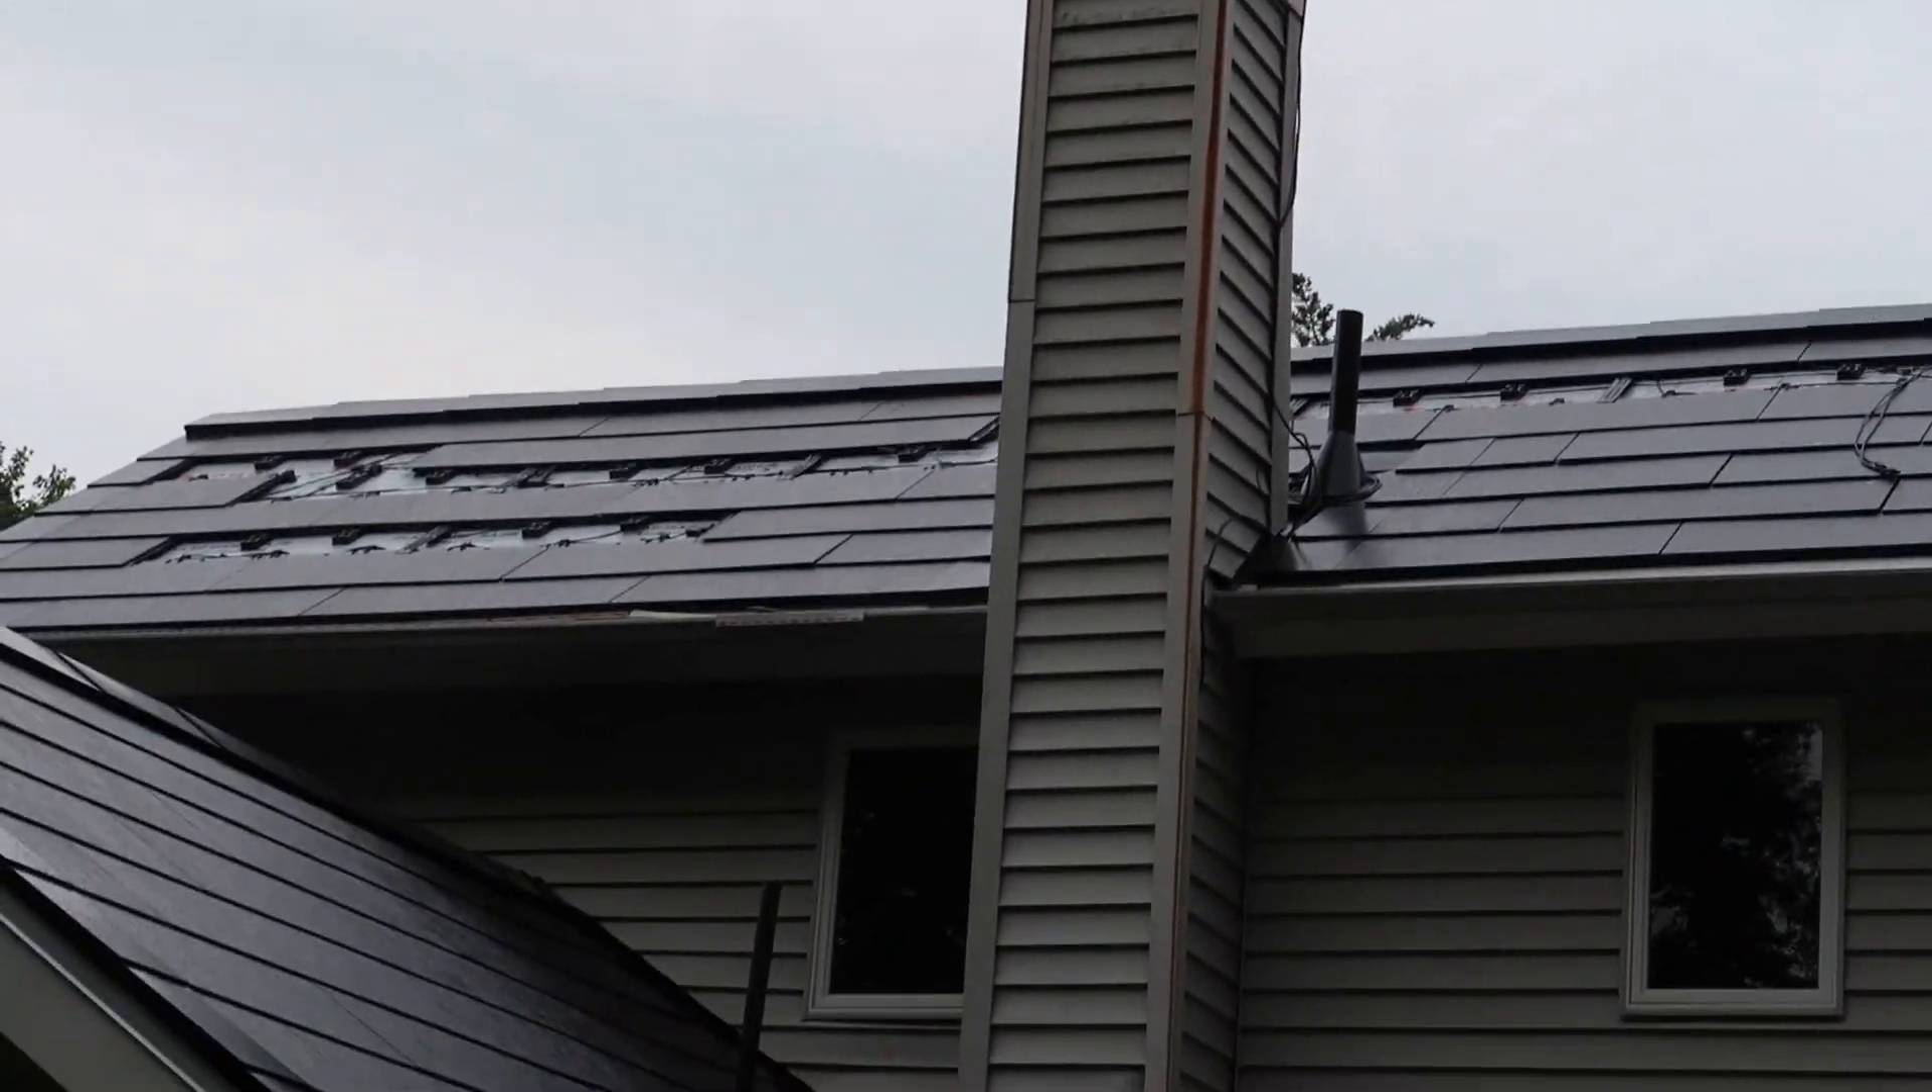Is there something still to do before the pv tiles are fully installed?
Yes.